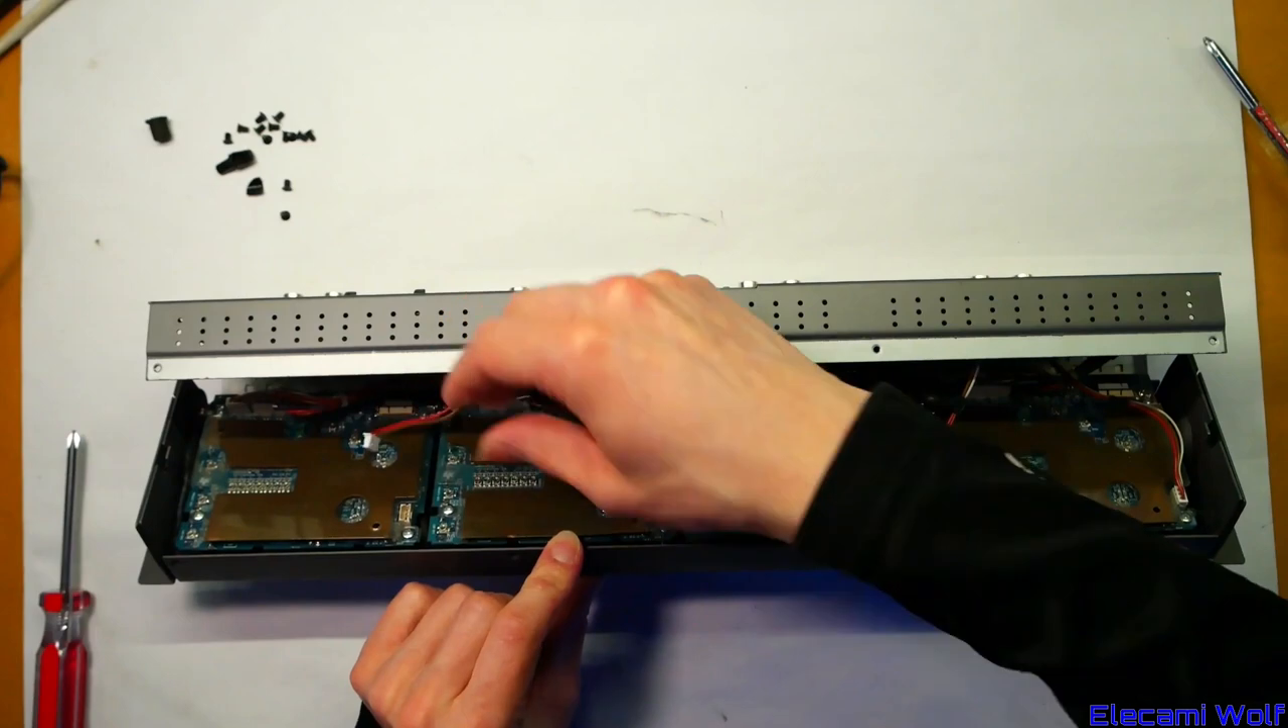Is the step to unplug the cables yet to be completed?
Yes.